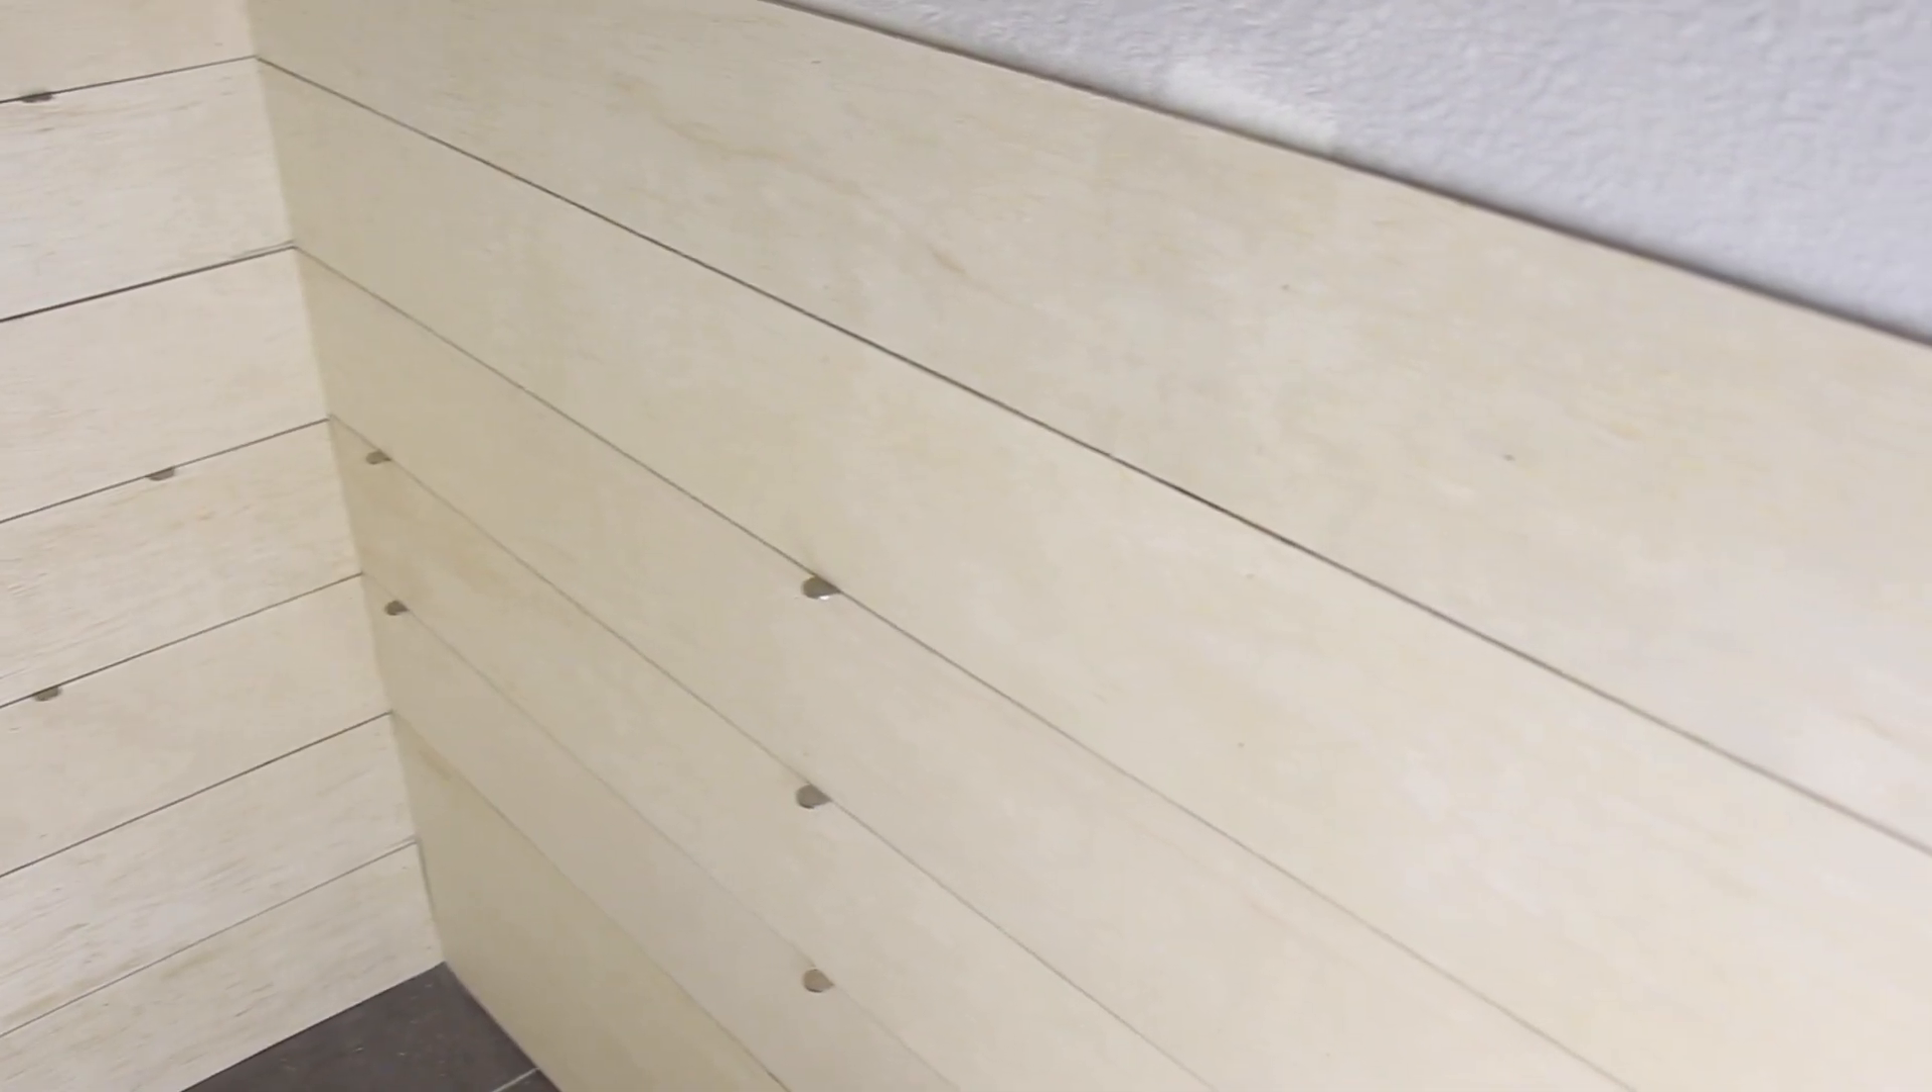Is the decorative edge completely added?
No.